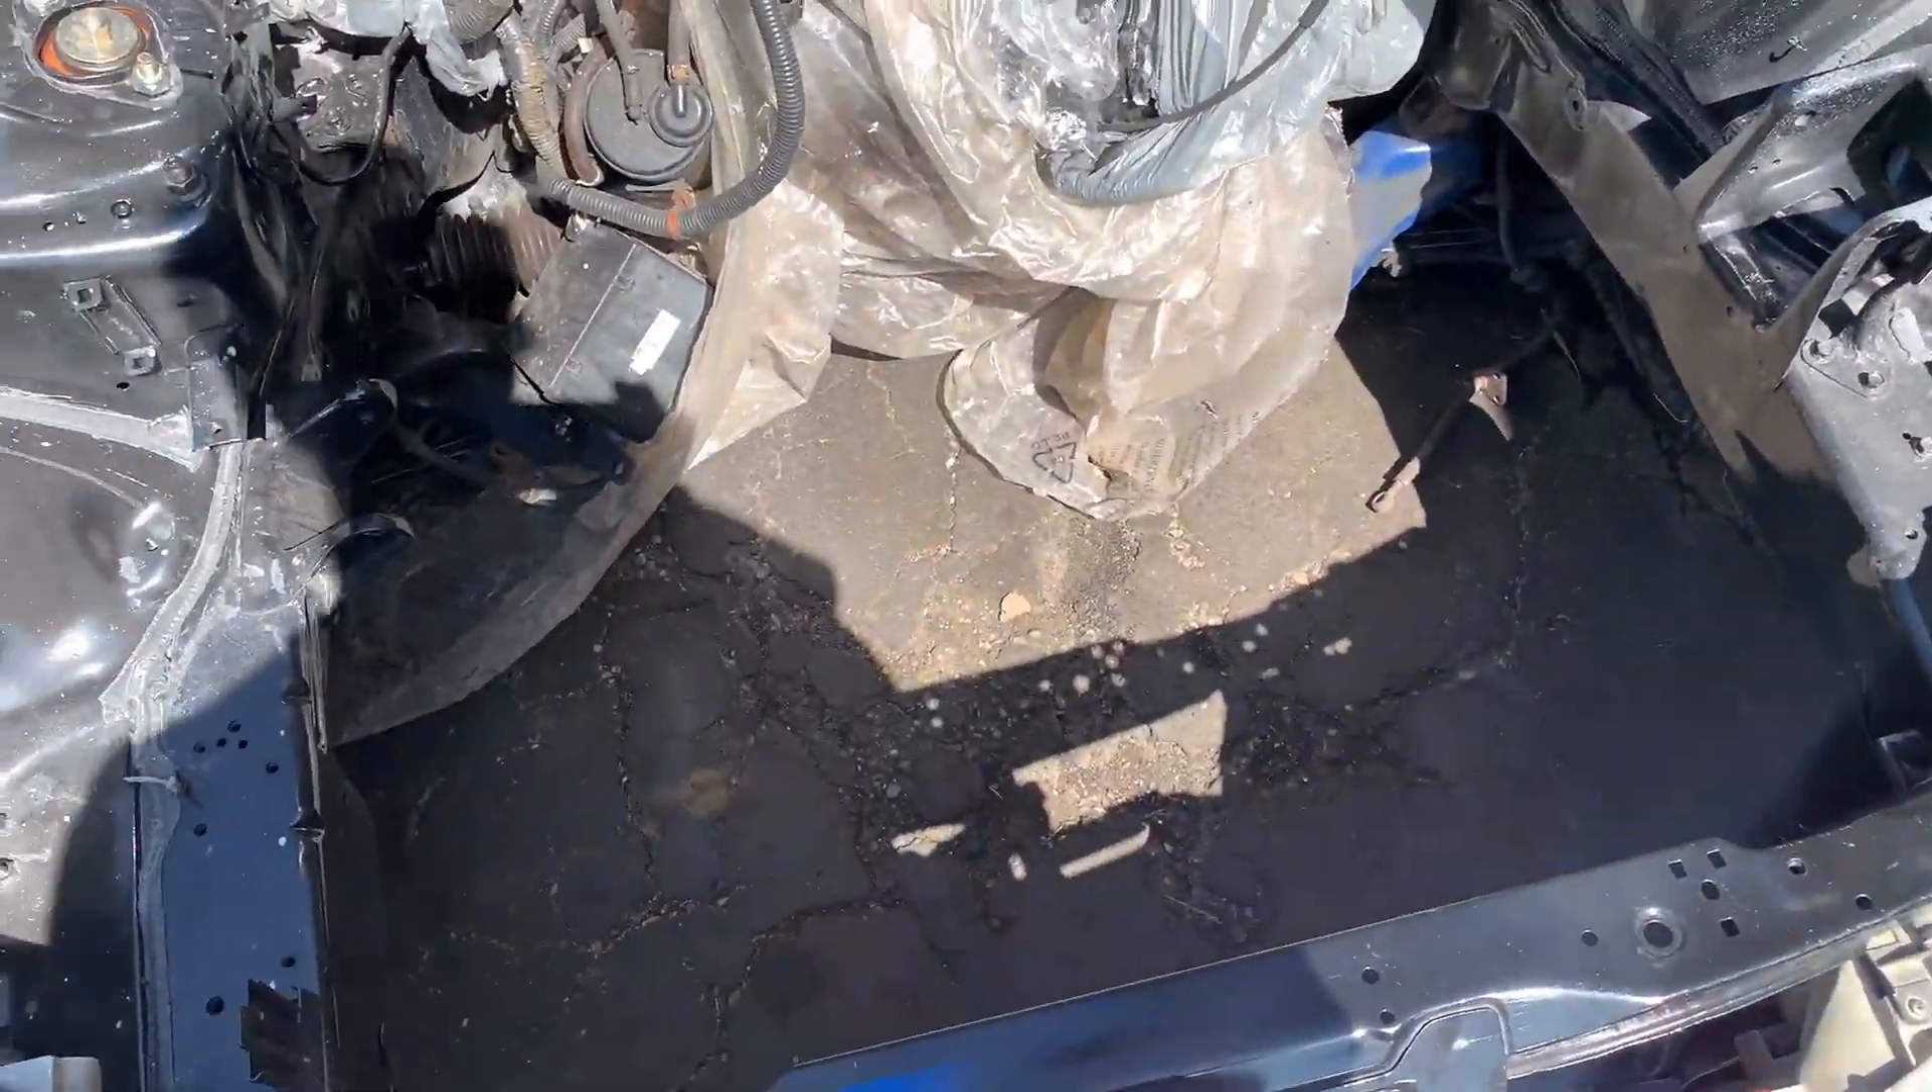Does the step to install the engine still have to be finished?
Yes.